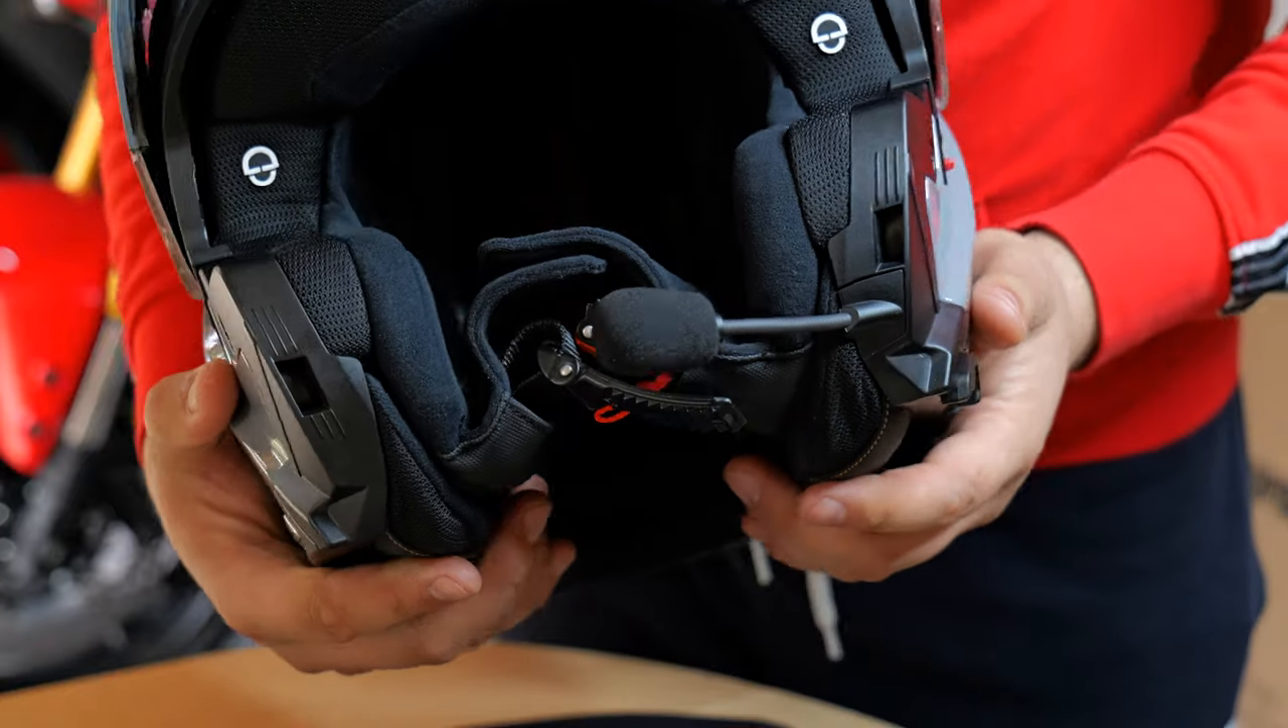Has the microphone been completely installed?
Yes.